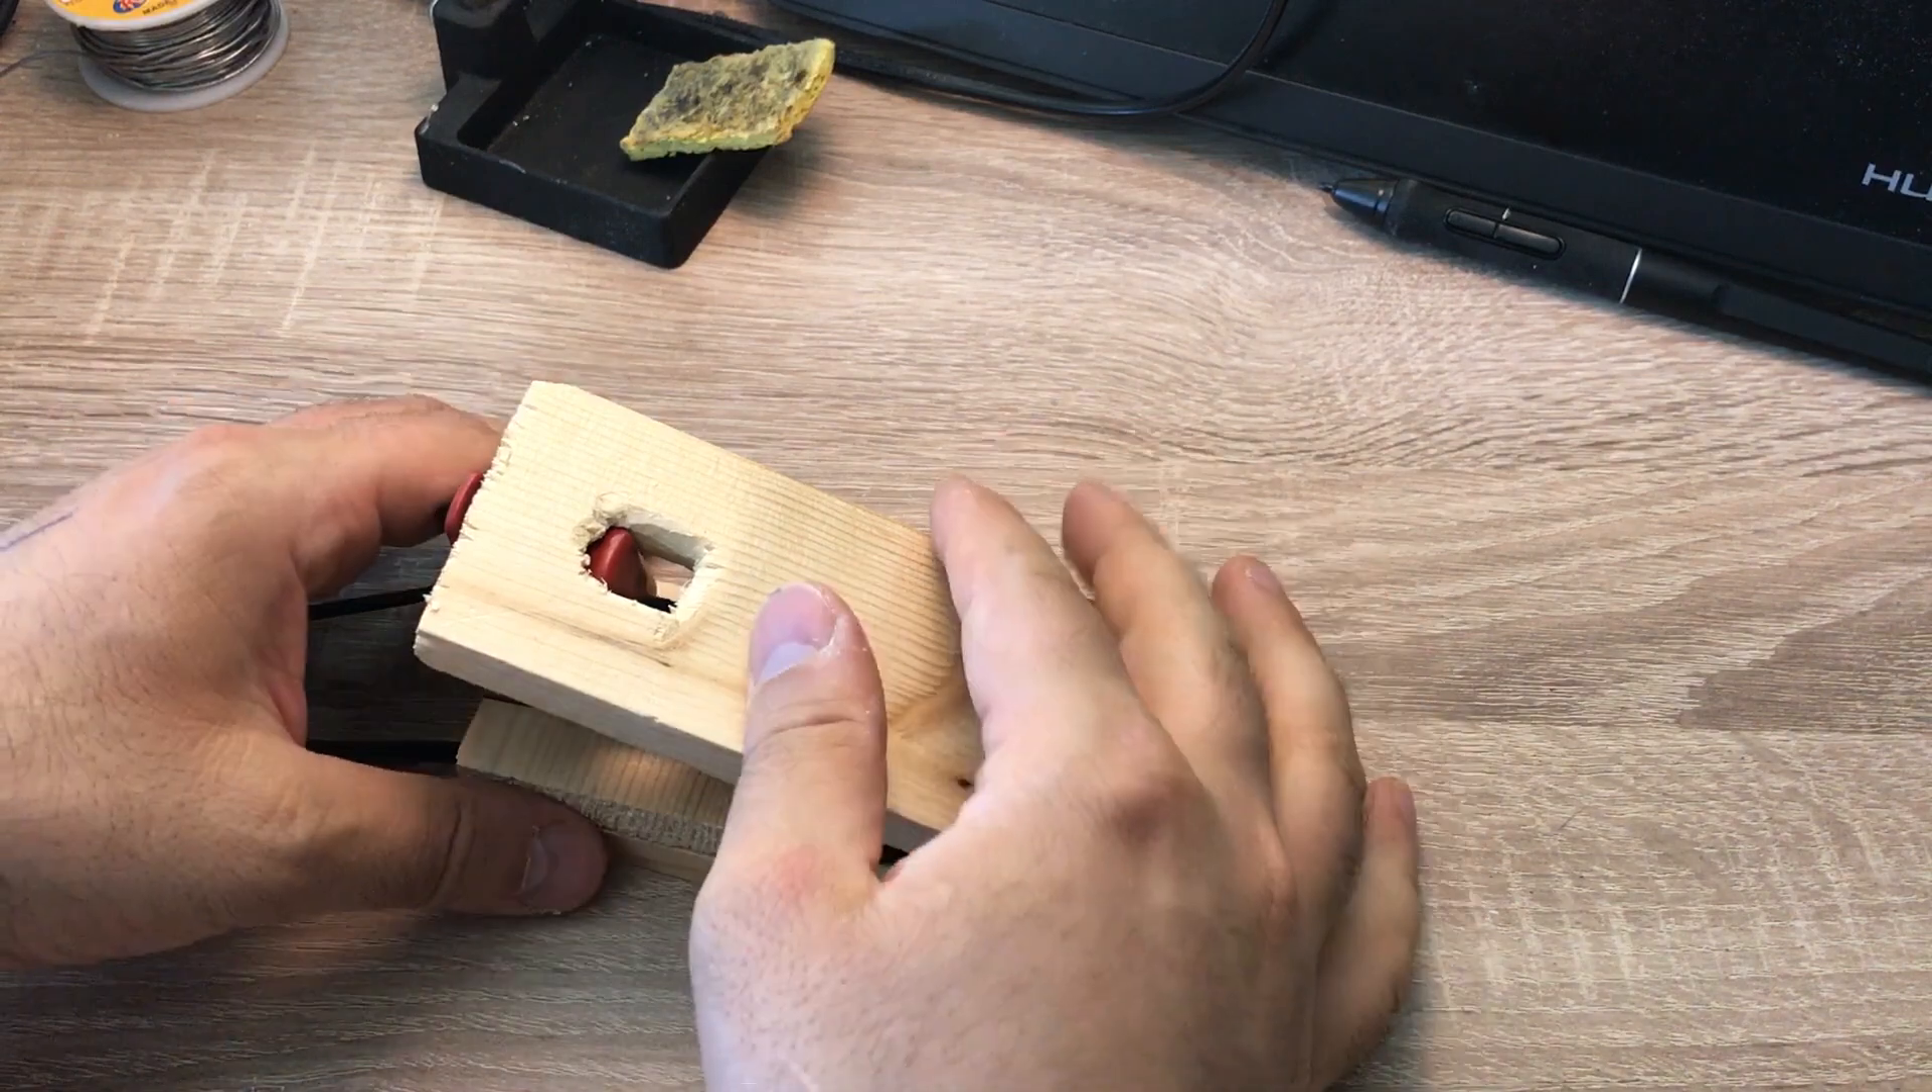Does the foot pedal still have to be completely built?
Yes.